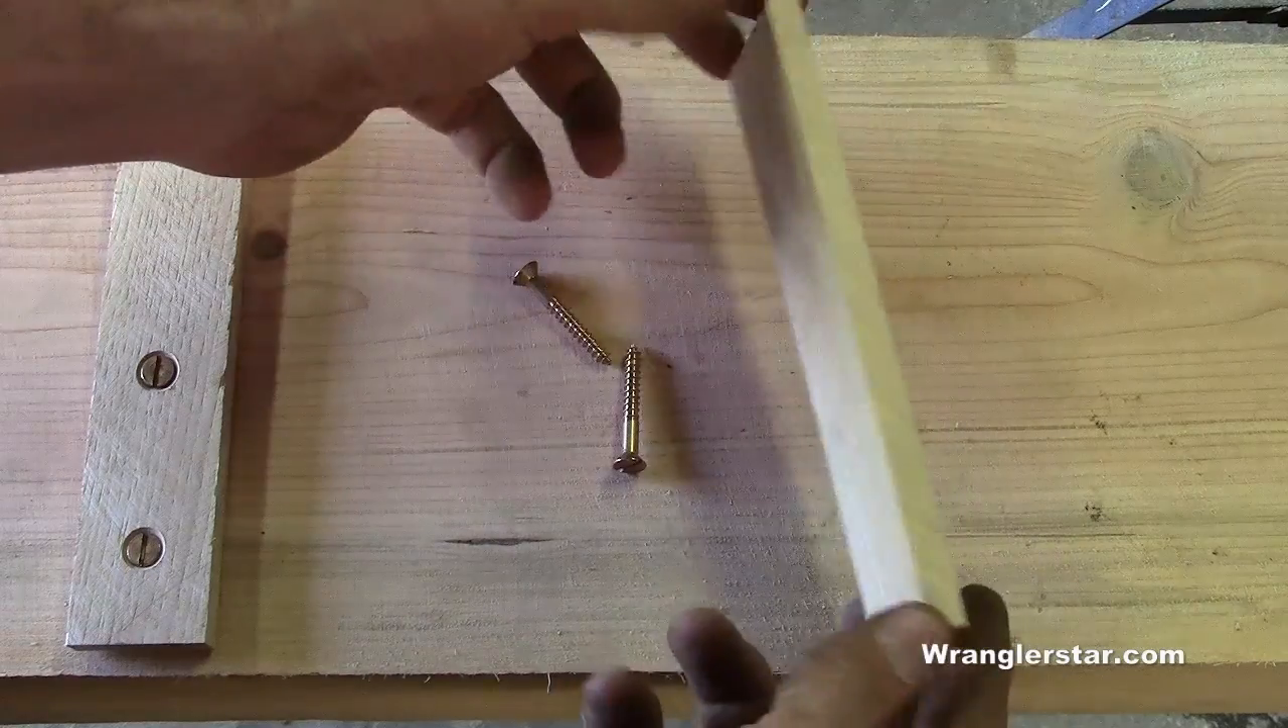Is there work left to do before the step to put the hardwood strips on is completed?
Yes.